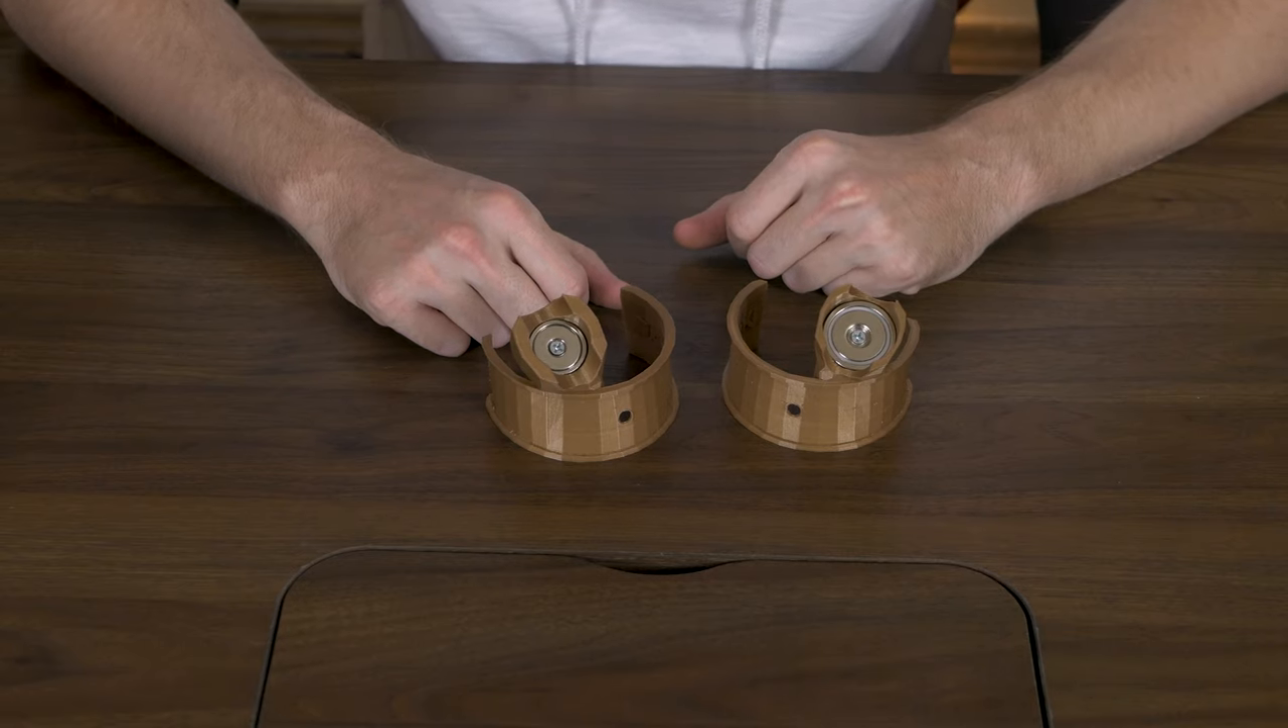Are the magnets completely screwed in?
Yes.